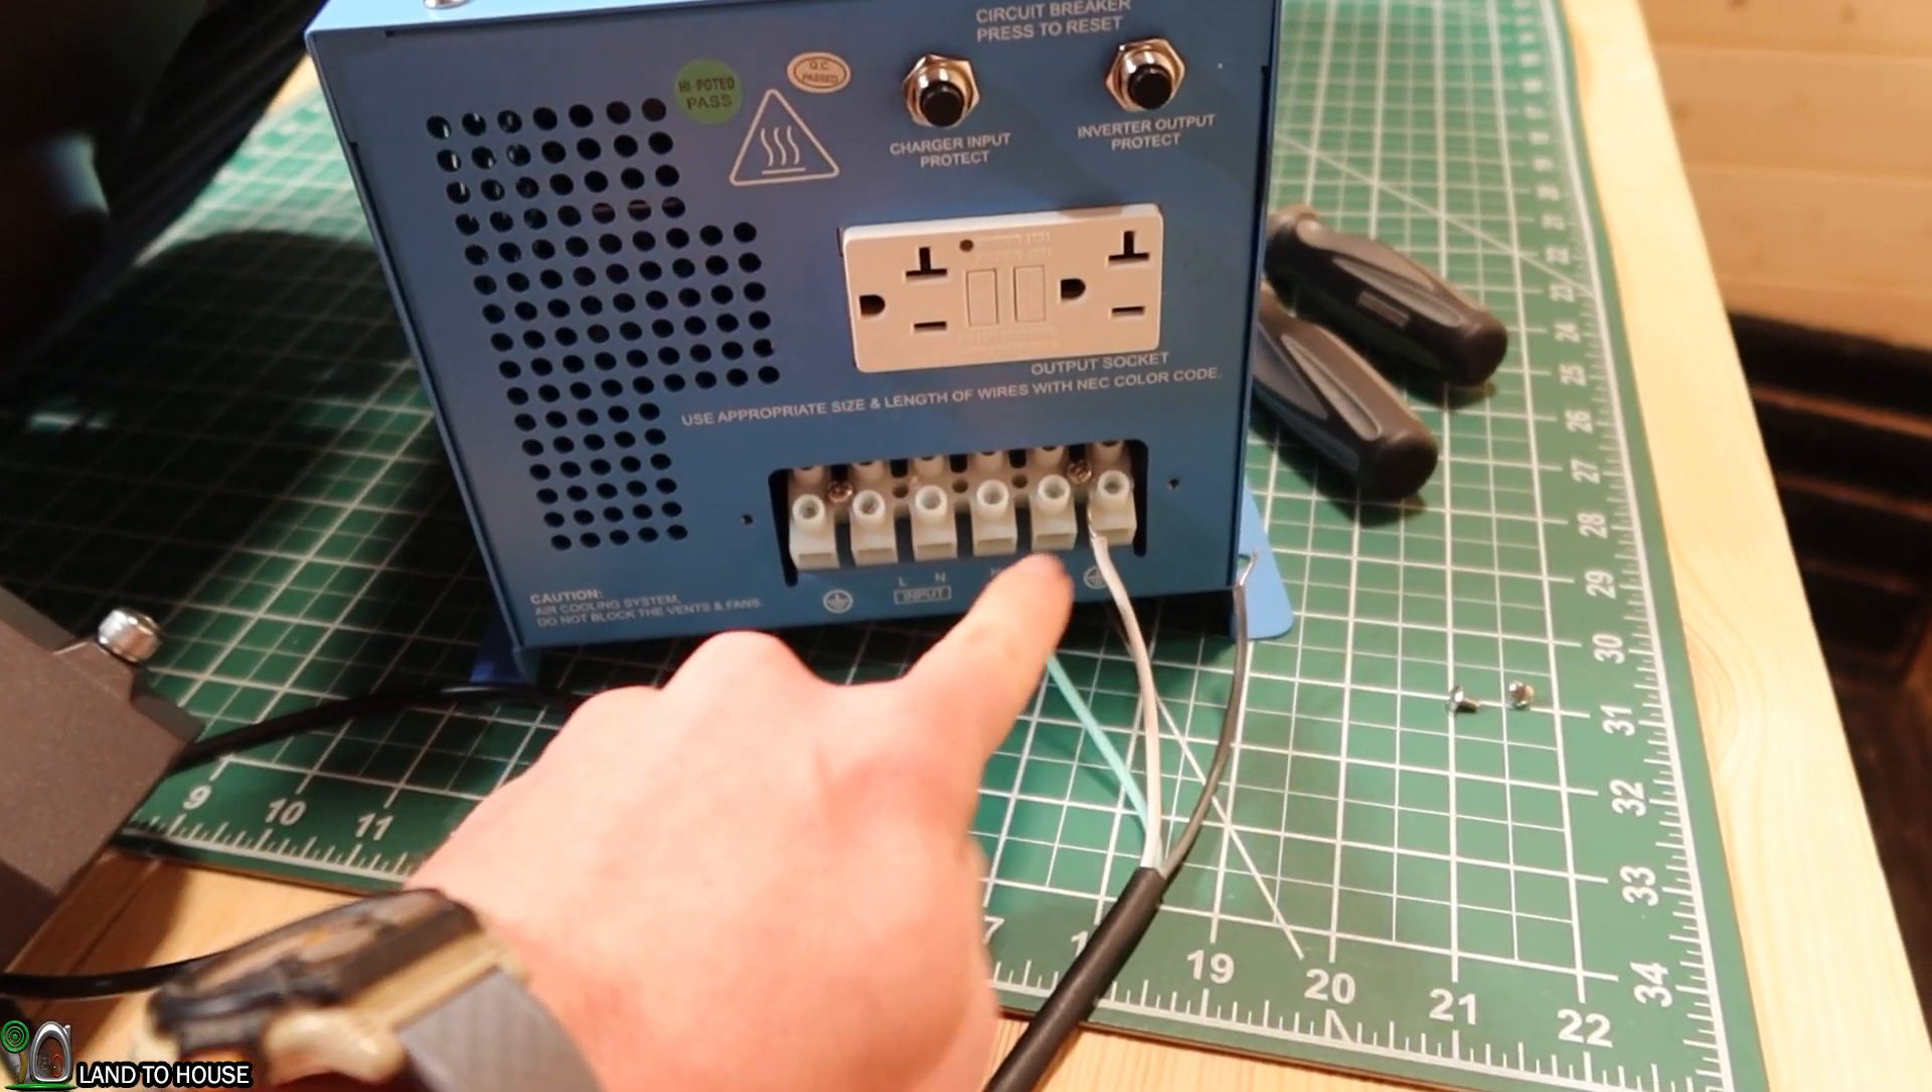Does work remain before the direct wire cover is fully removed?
No.